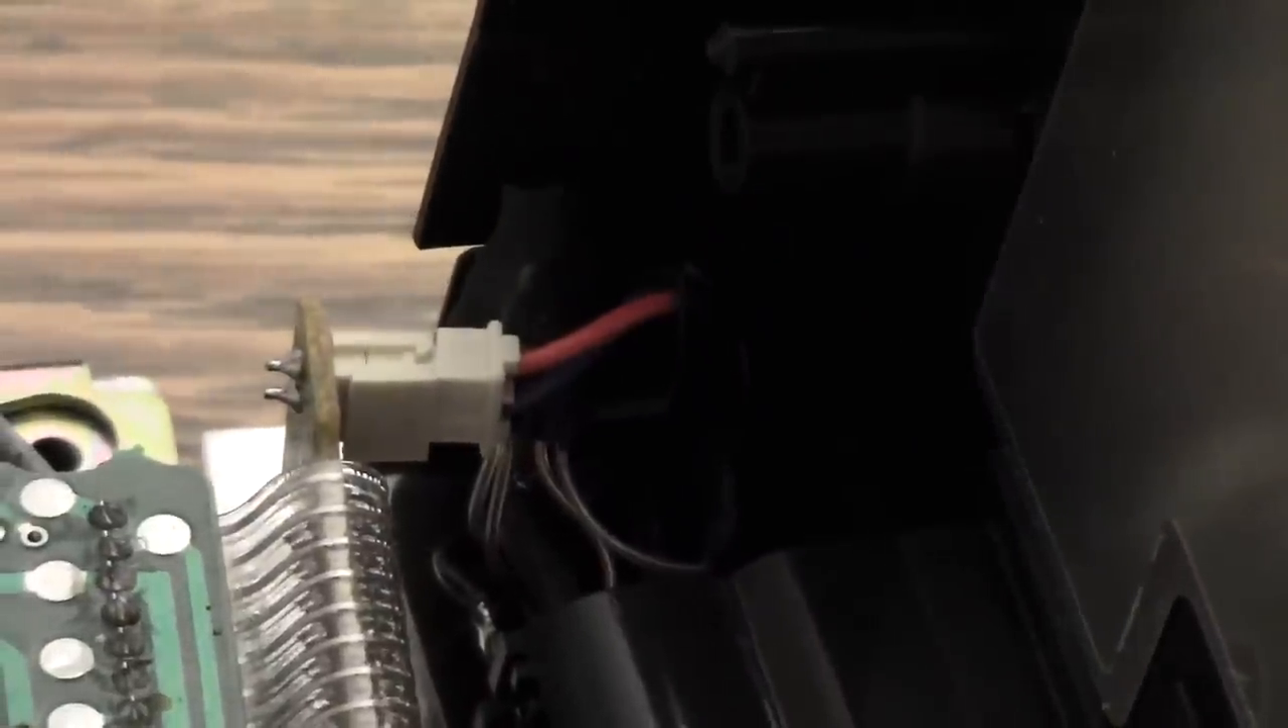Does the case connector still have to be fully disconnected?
Yes.